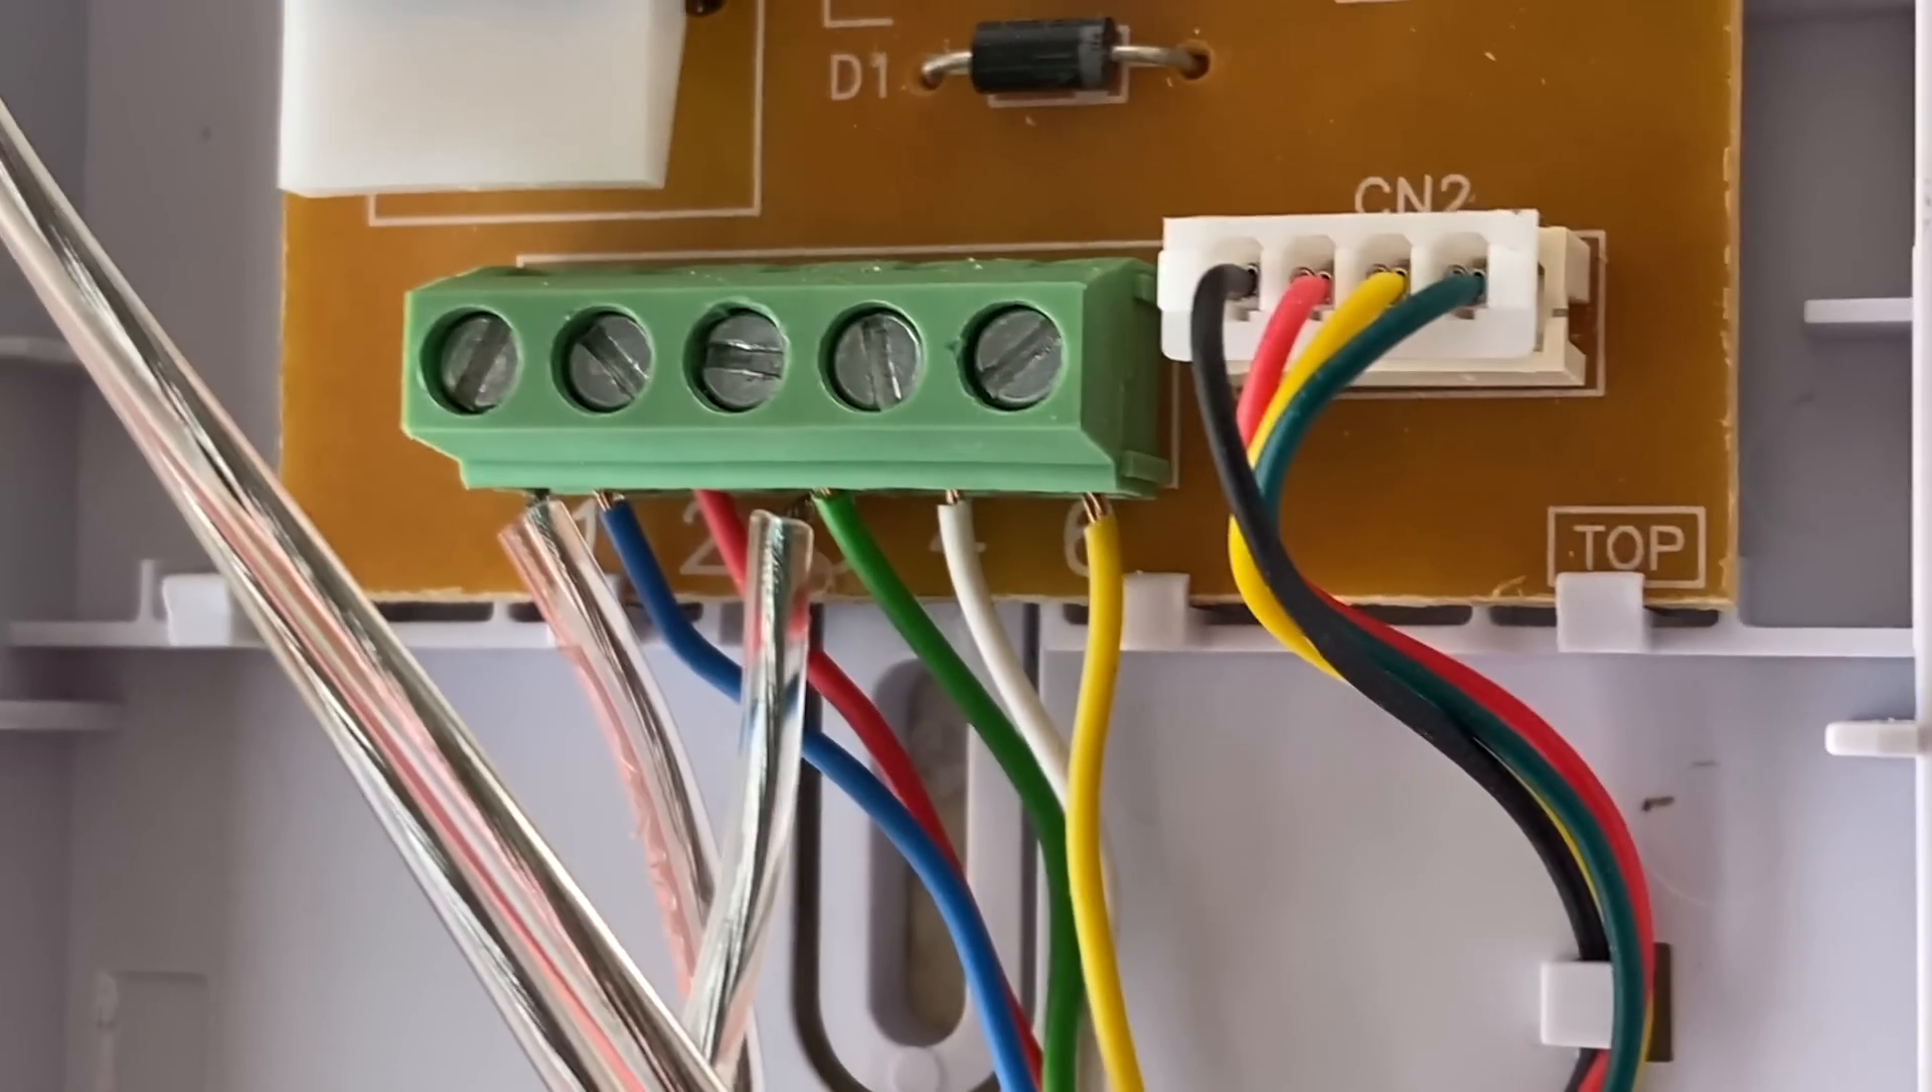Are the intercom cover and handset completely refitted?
No.